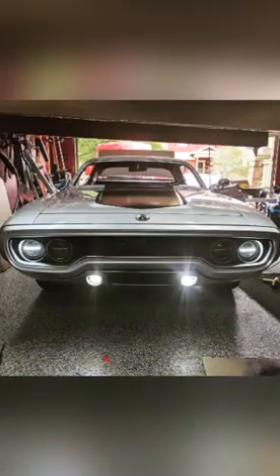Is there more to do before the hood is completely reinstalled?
No.